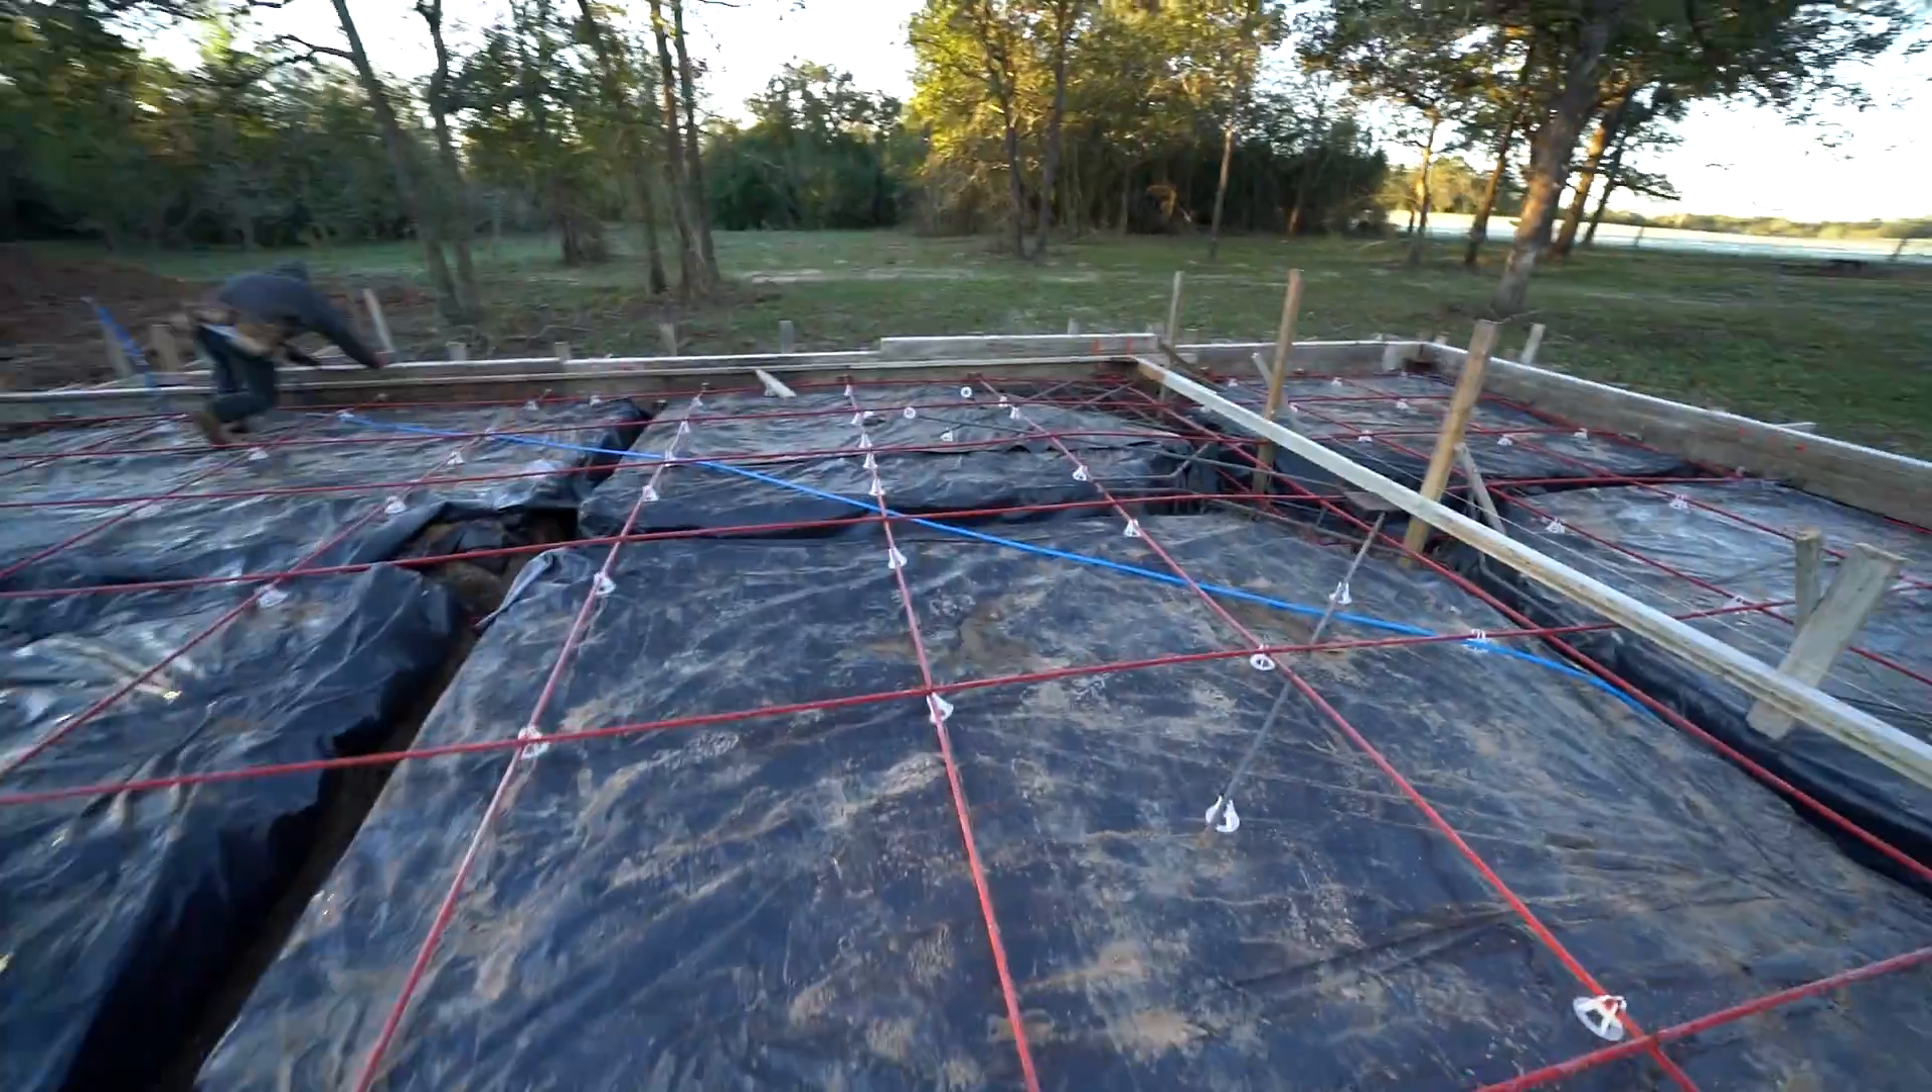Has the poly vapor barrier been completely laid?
Yes.